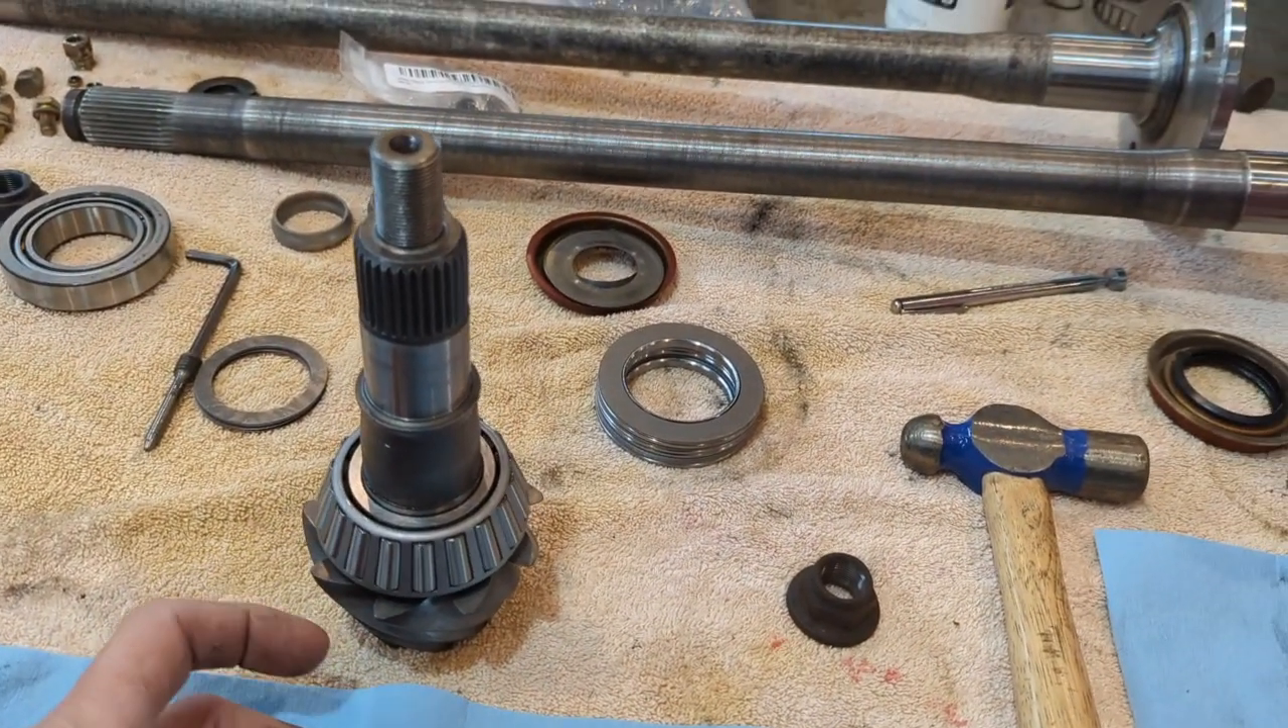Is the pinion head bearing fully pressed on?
Yes.